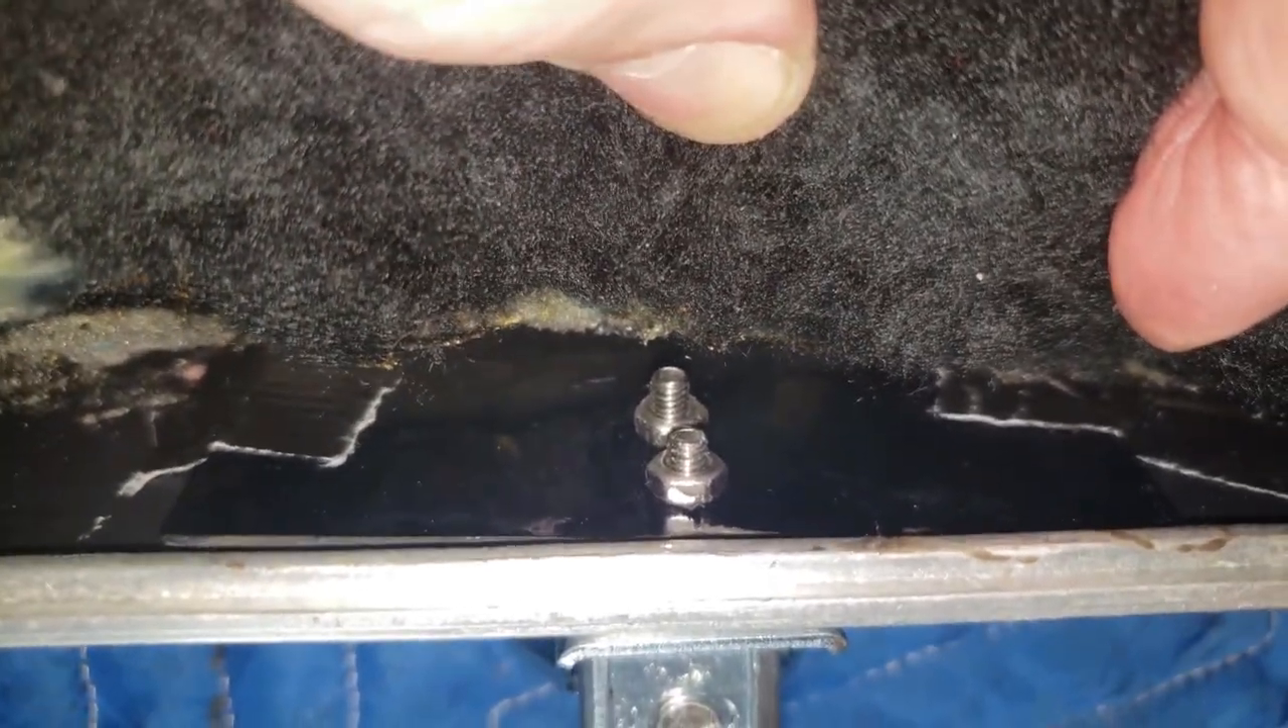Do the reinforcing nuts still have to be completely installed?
No.